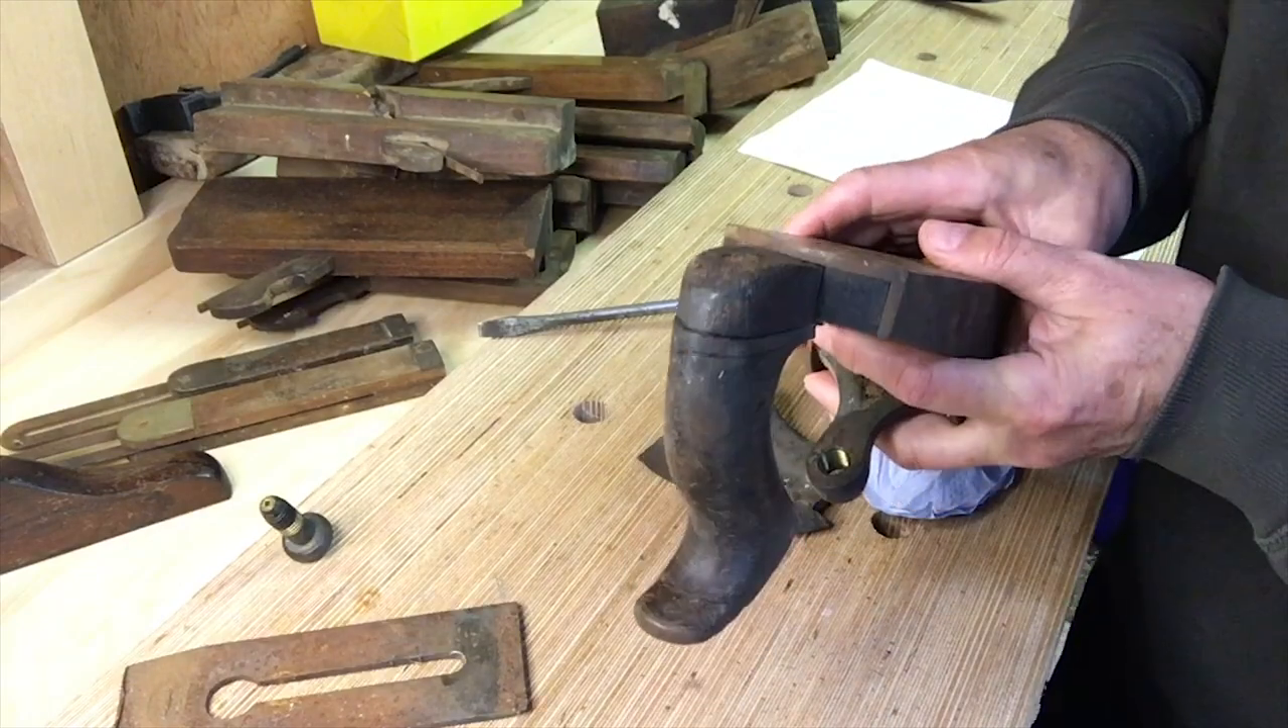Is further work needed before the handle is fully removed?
Yes.